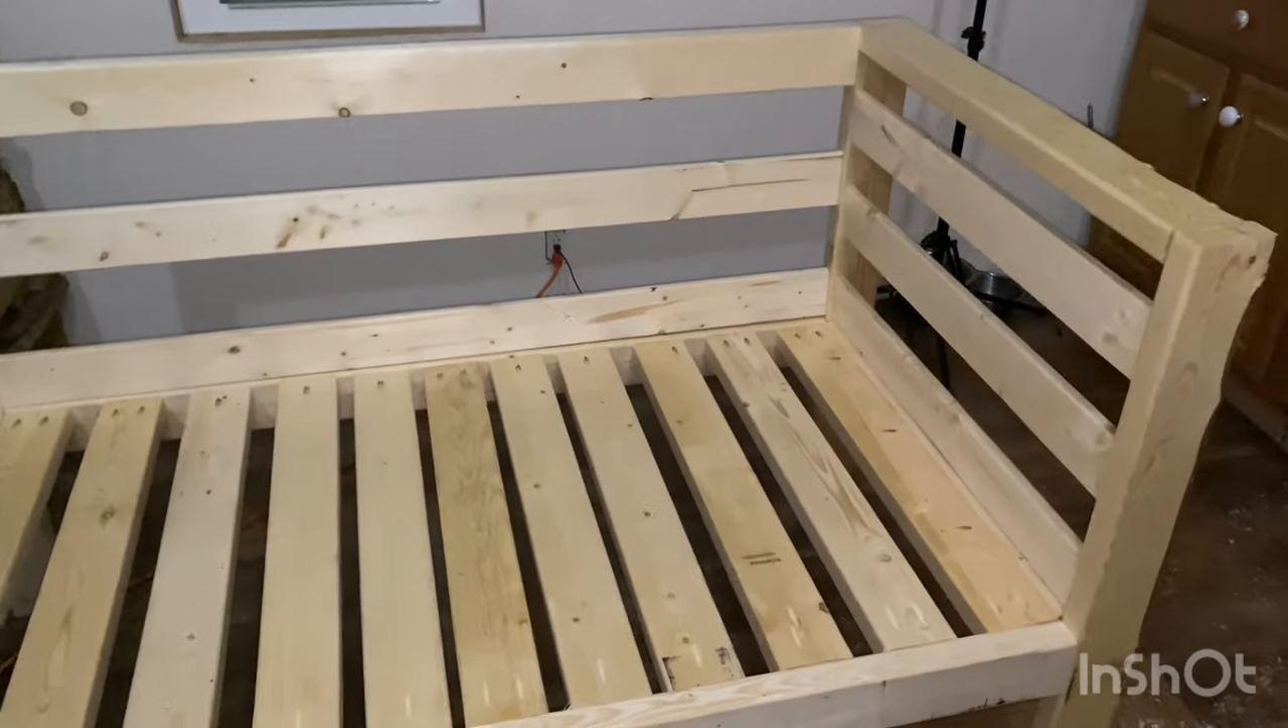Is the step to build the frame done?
Yes.